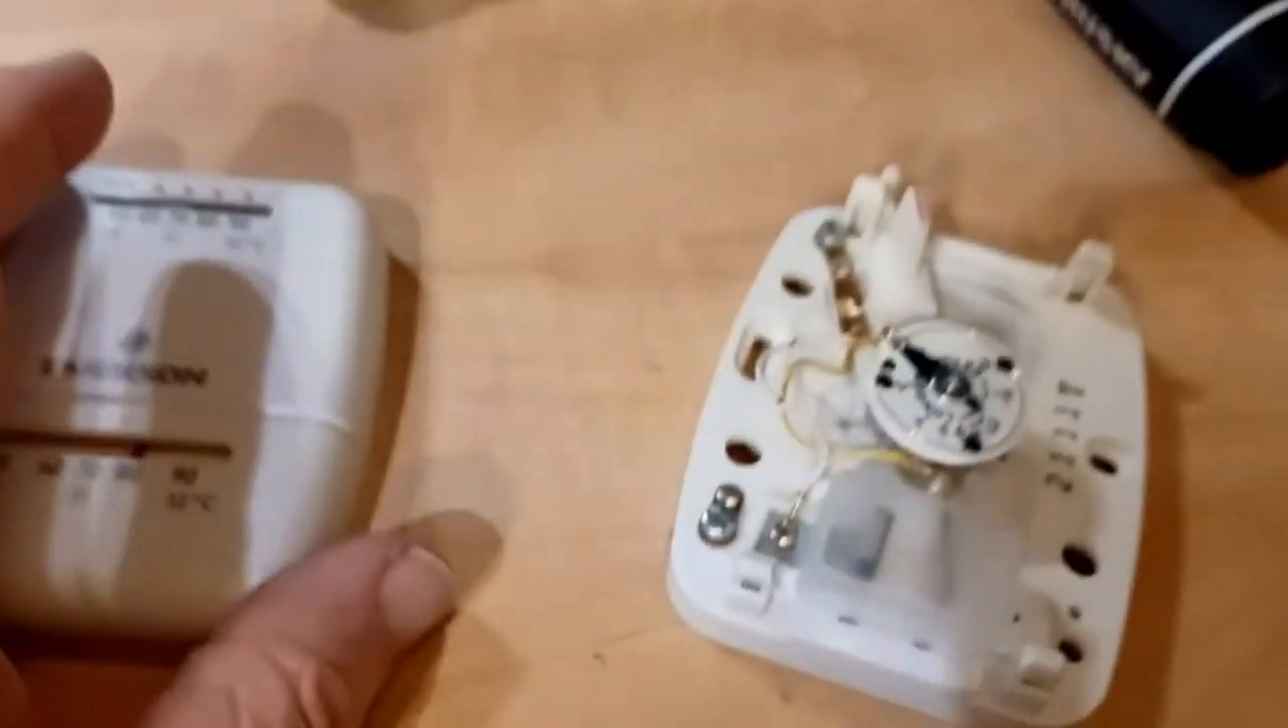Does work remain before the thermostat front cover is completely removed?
No.